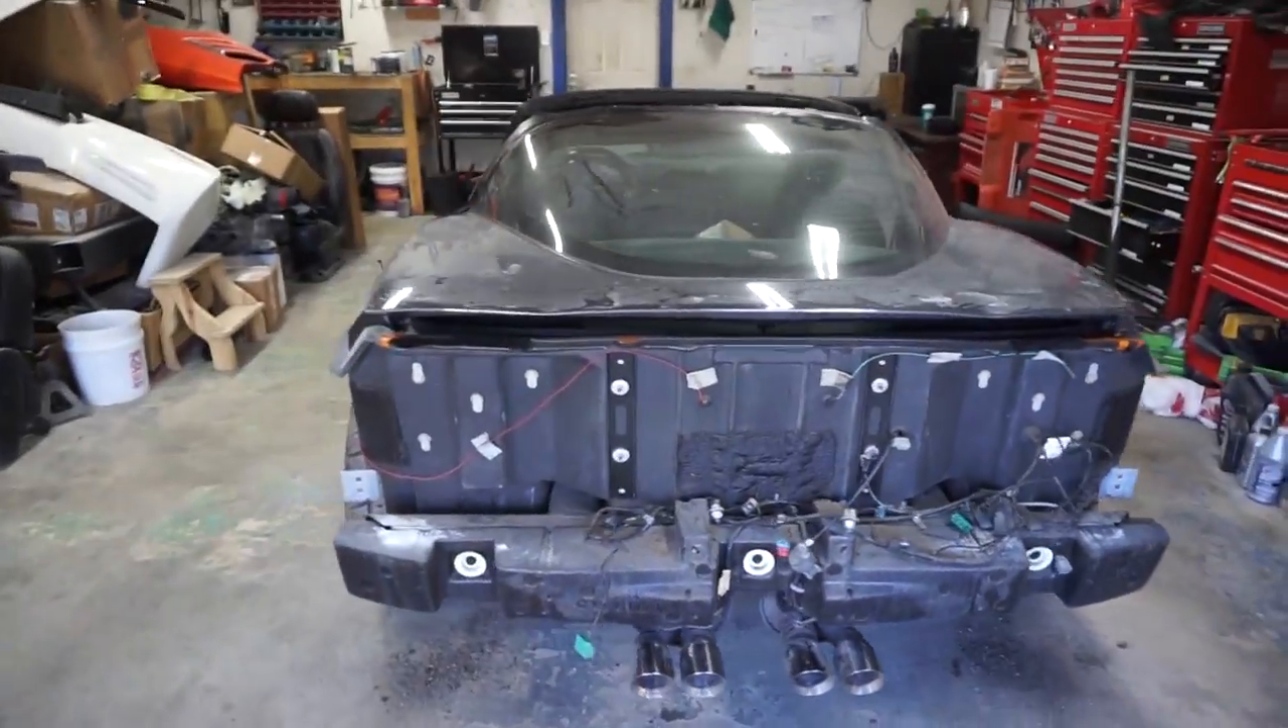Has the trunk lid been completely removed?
No.